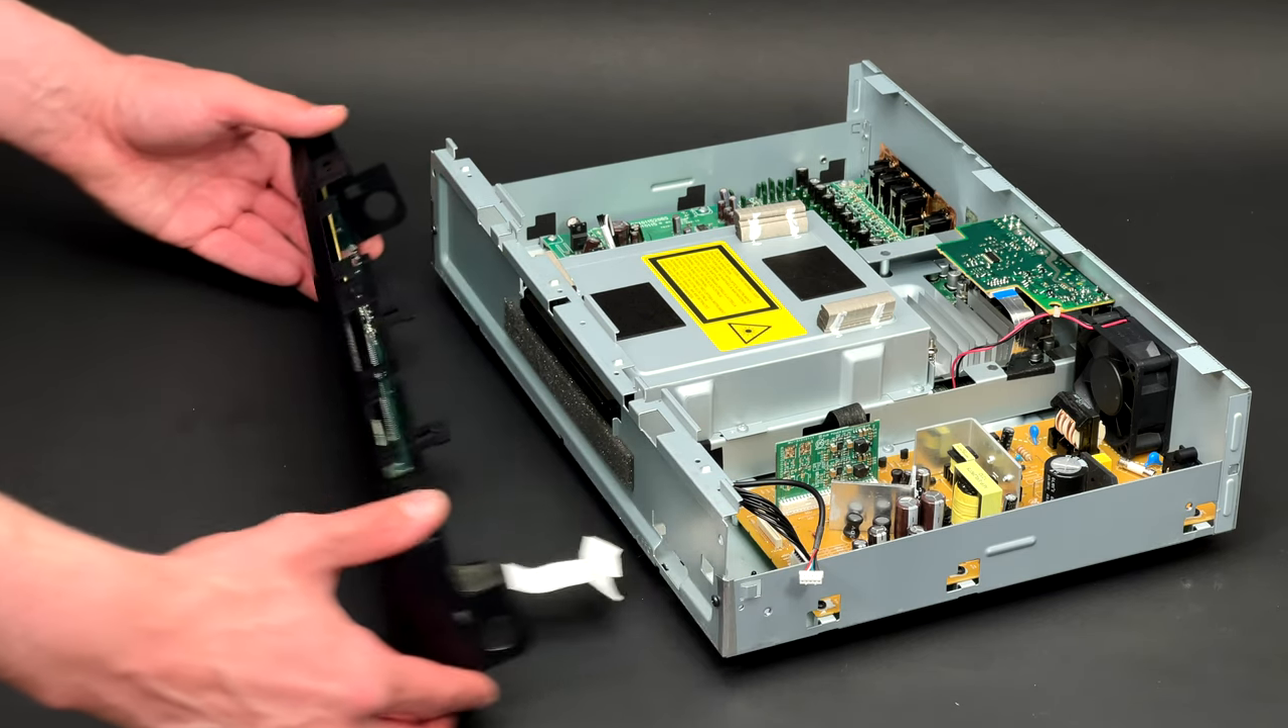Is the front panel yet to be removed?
No.